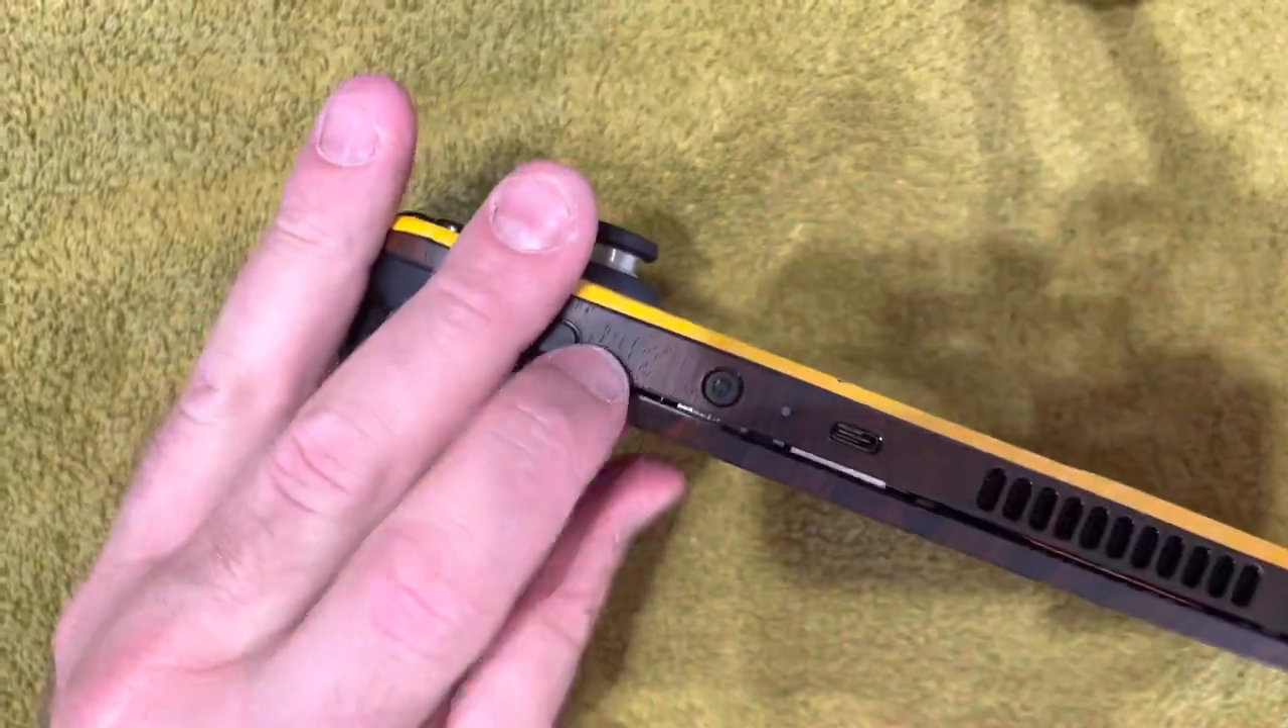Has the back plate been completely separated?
No.